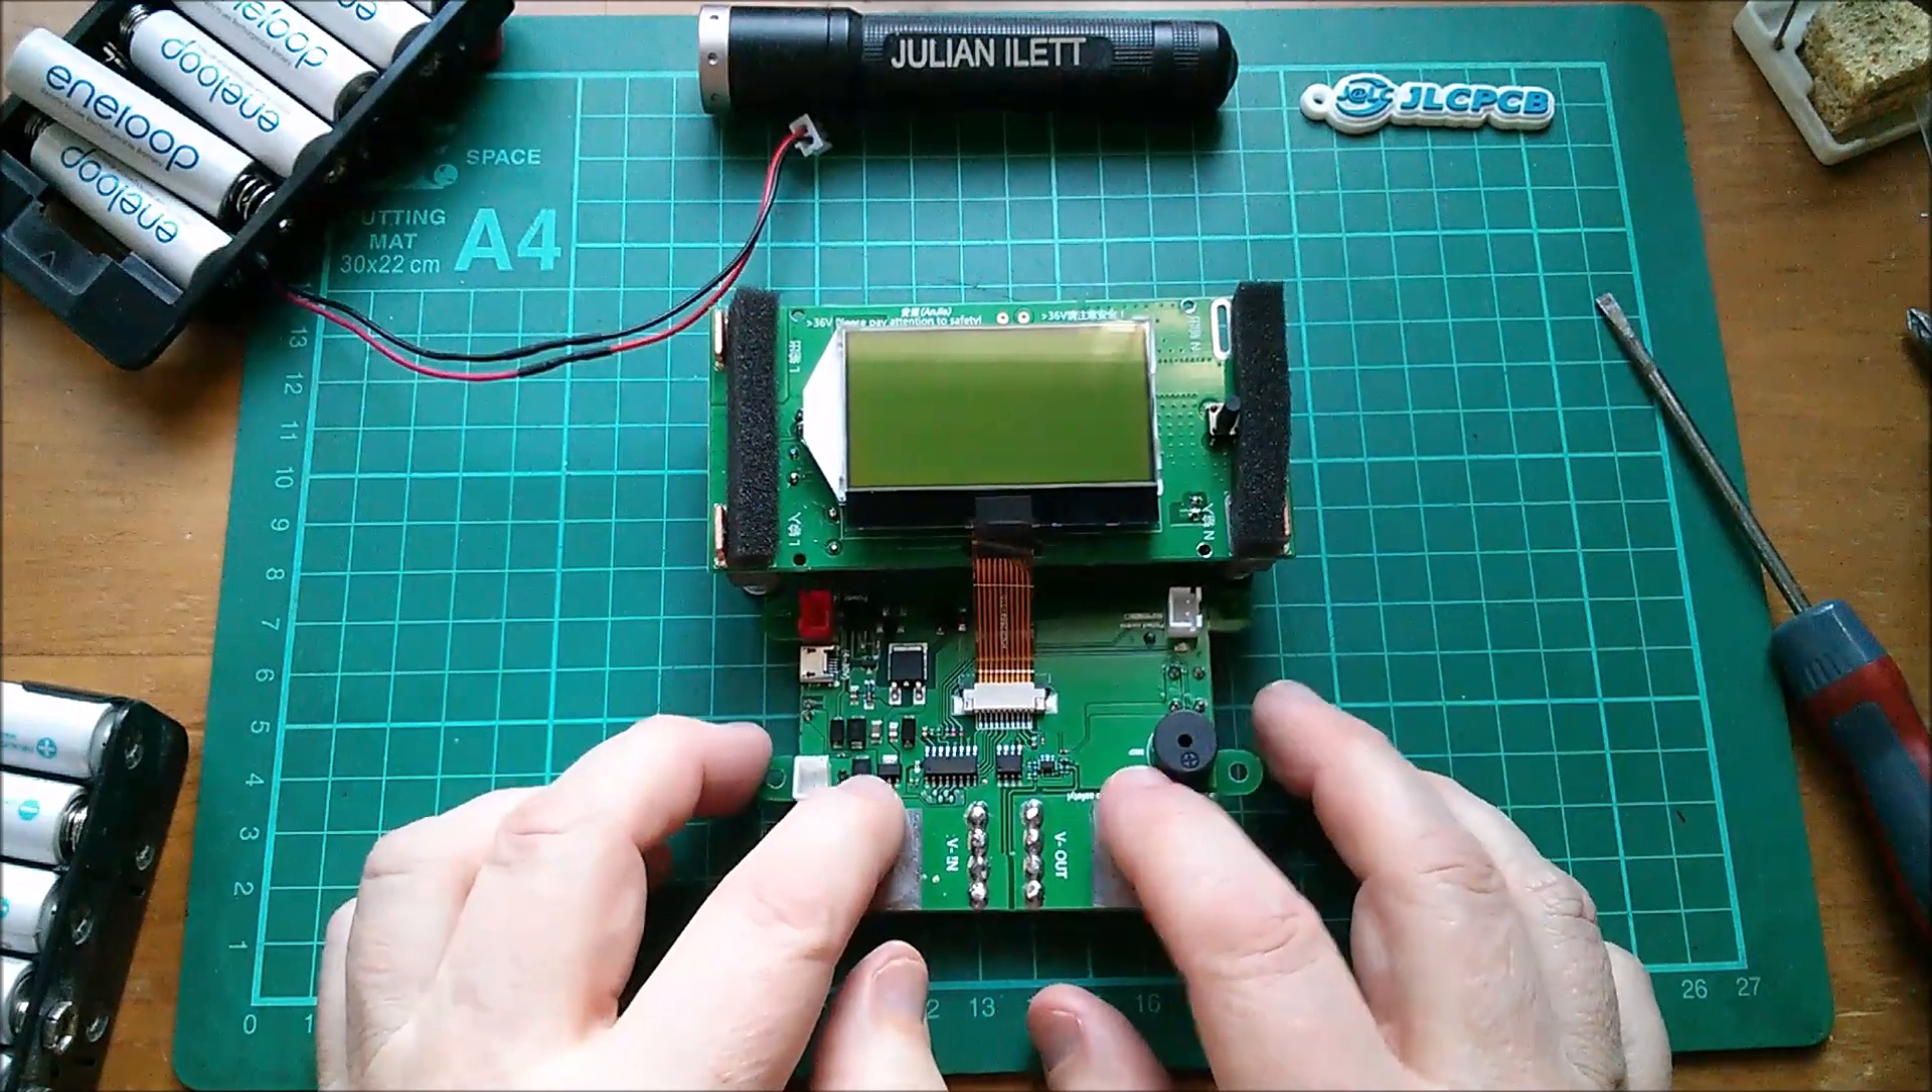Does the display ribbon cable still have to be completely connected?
No.